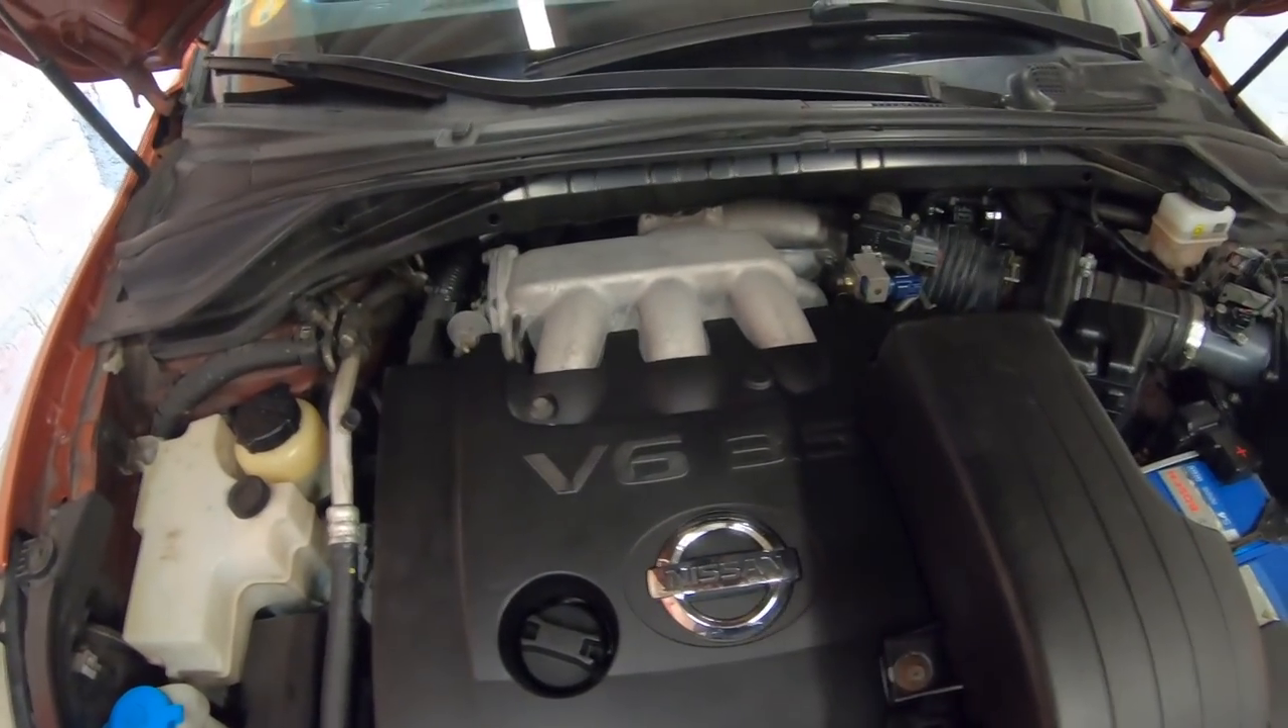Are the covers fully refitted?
Yes.